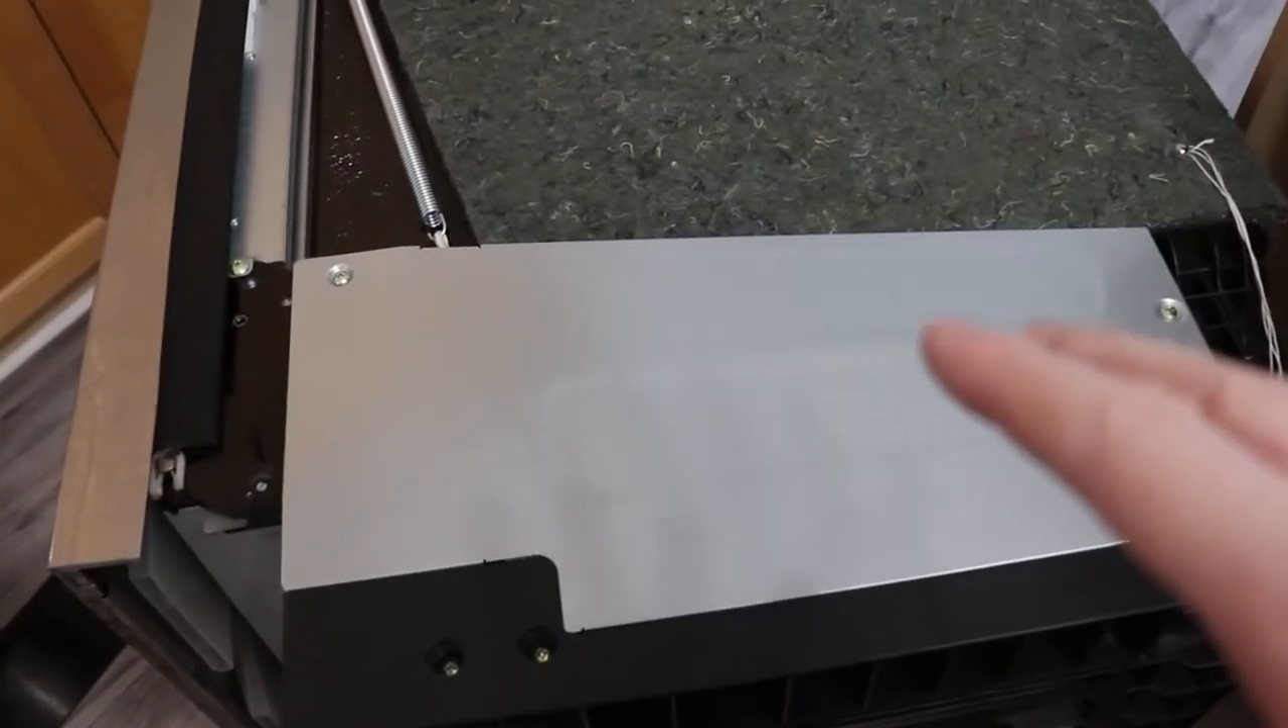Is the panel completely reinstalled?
Yes.